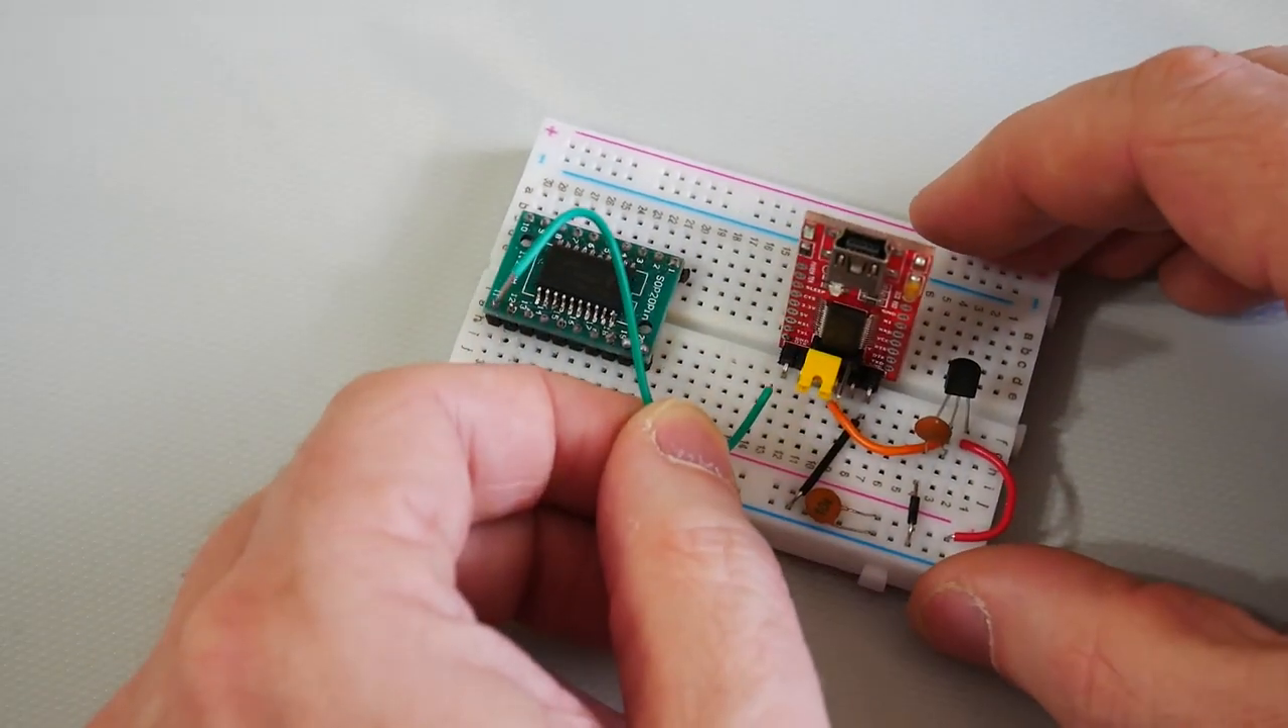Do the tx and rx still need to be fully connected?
Yes.